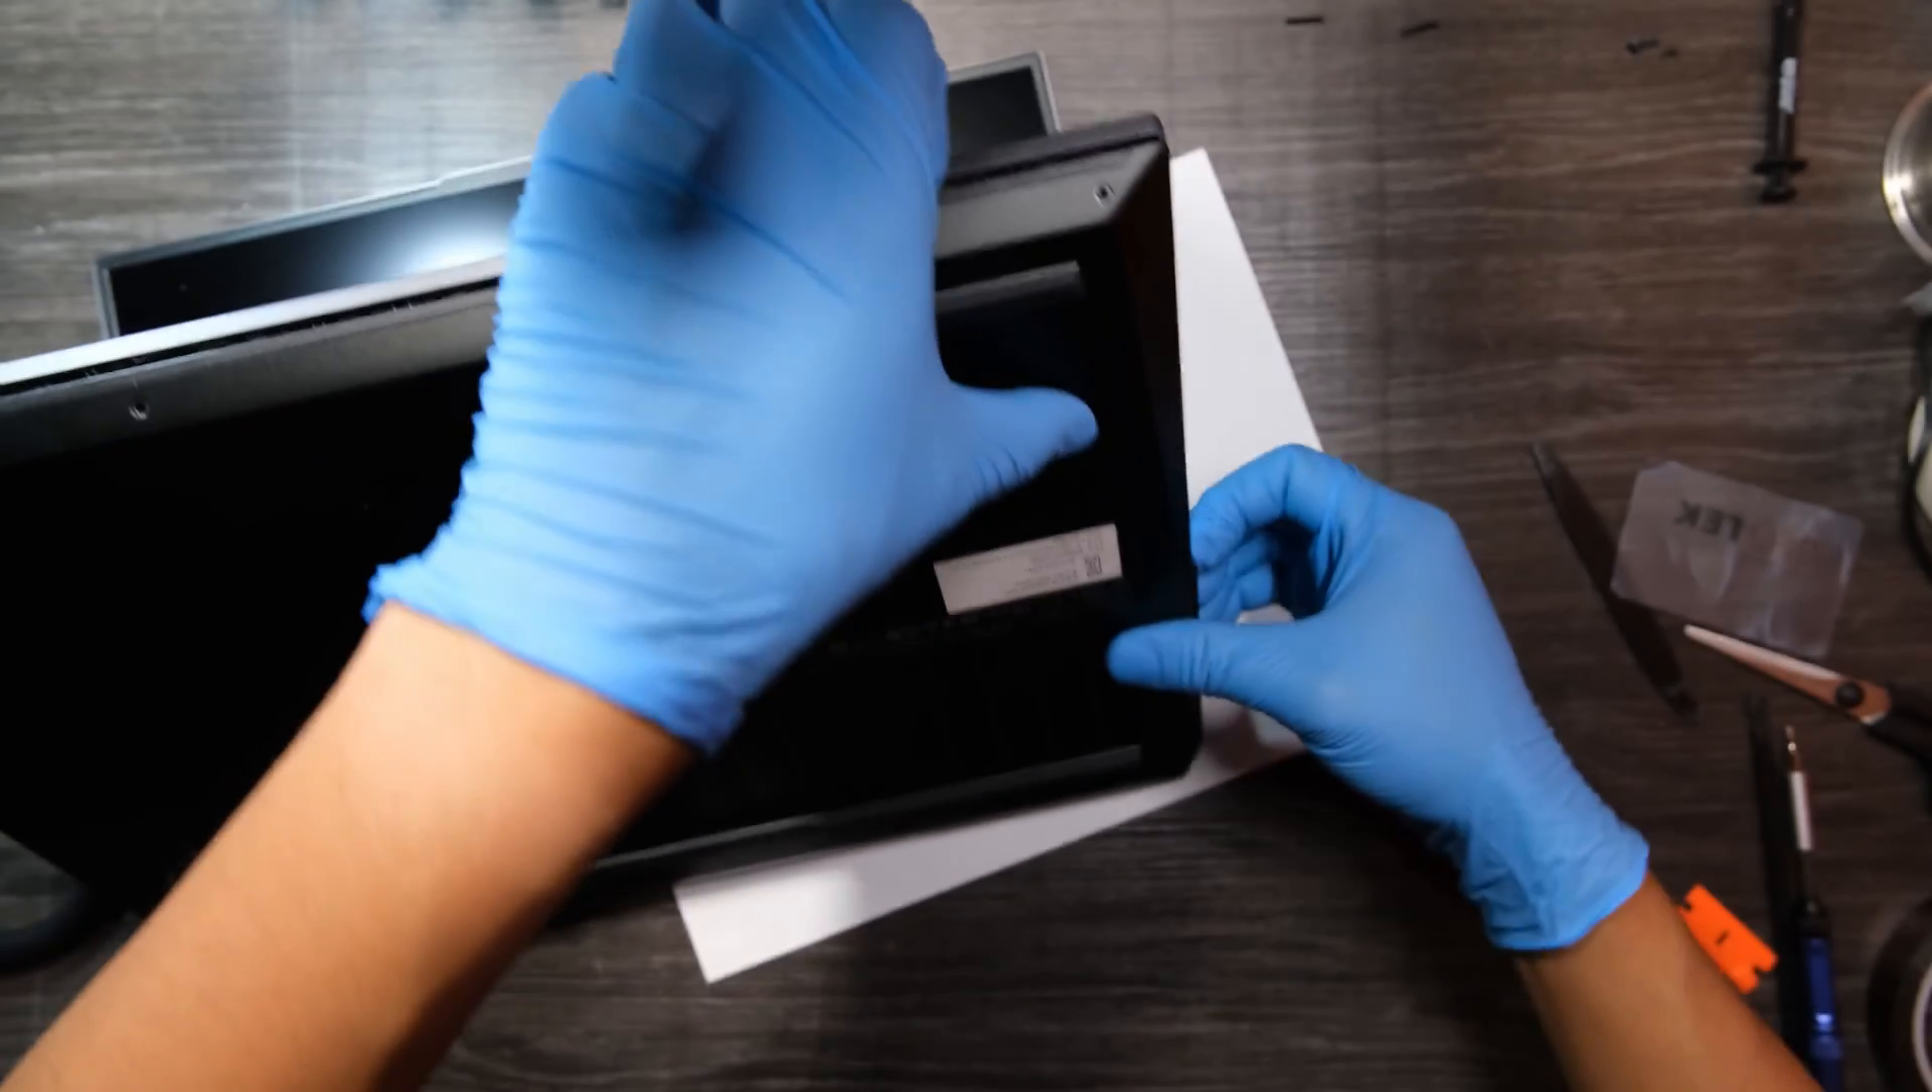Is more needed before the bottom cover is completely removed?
Yes.